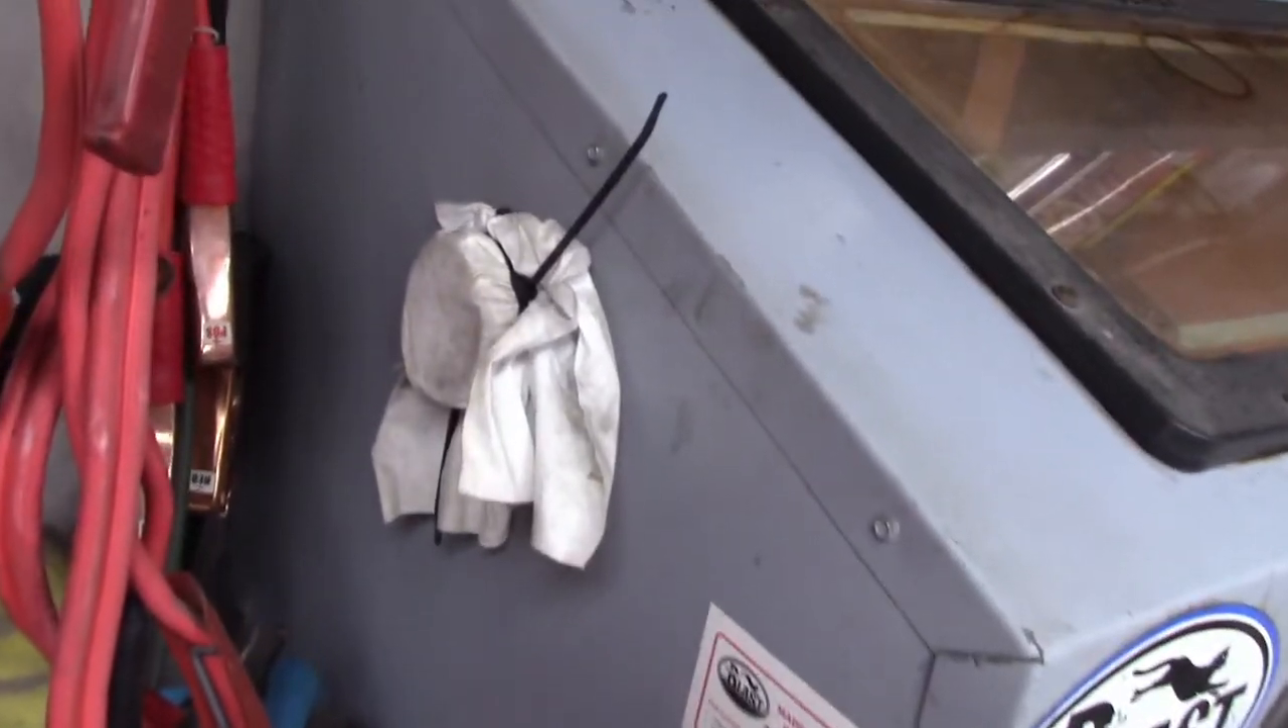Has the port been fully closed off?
Yes.